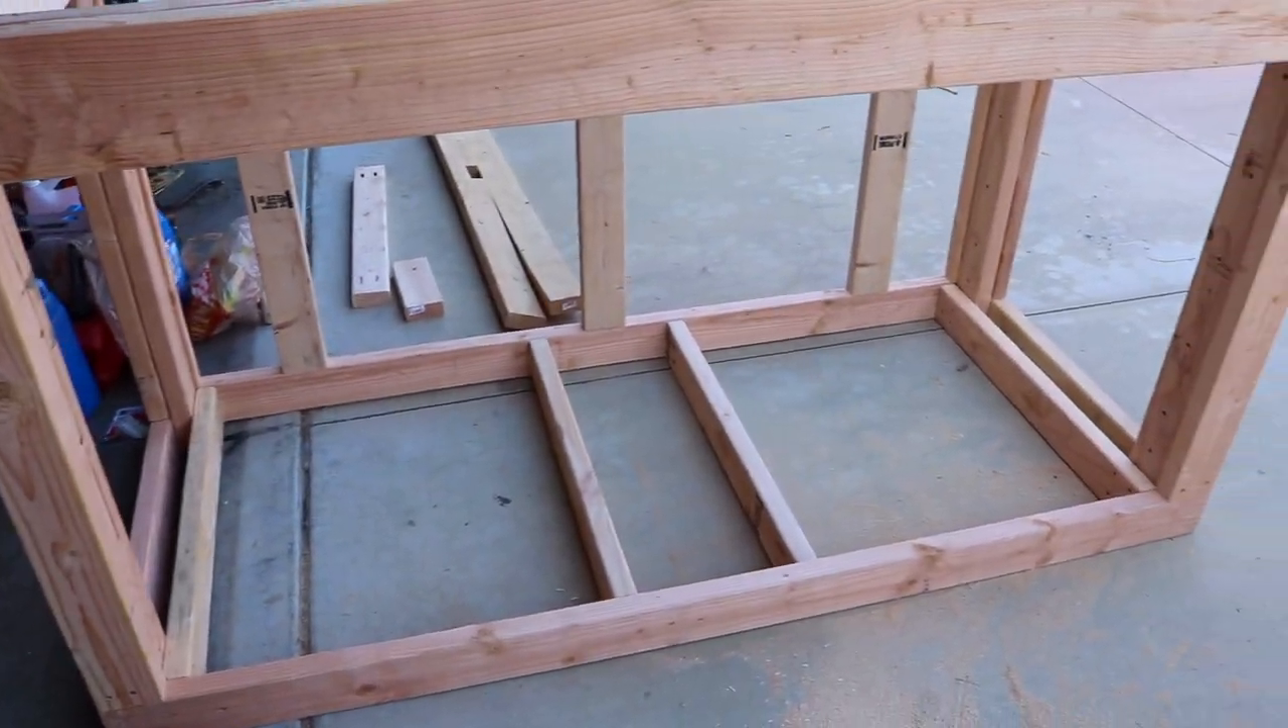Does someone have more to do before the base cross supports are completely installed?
No.